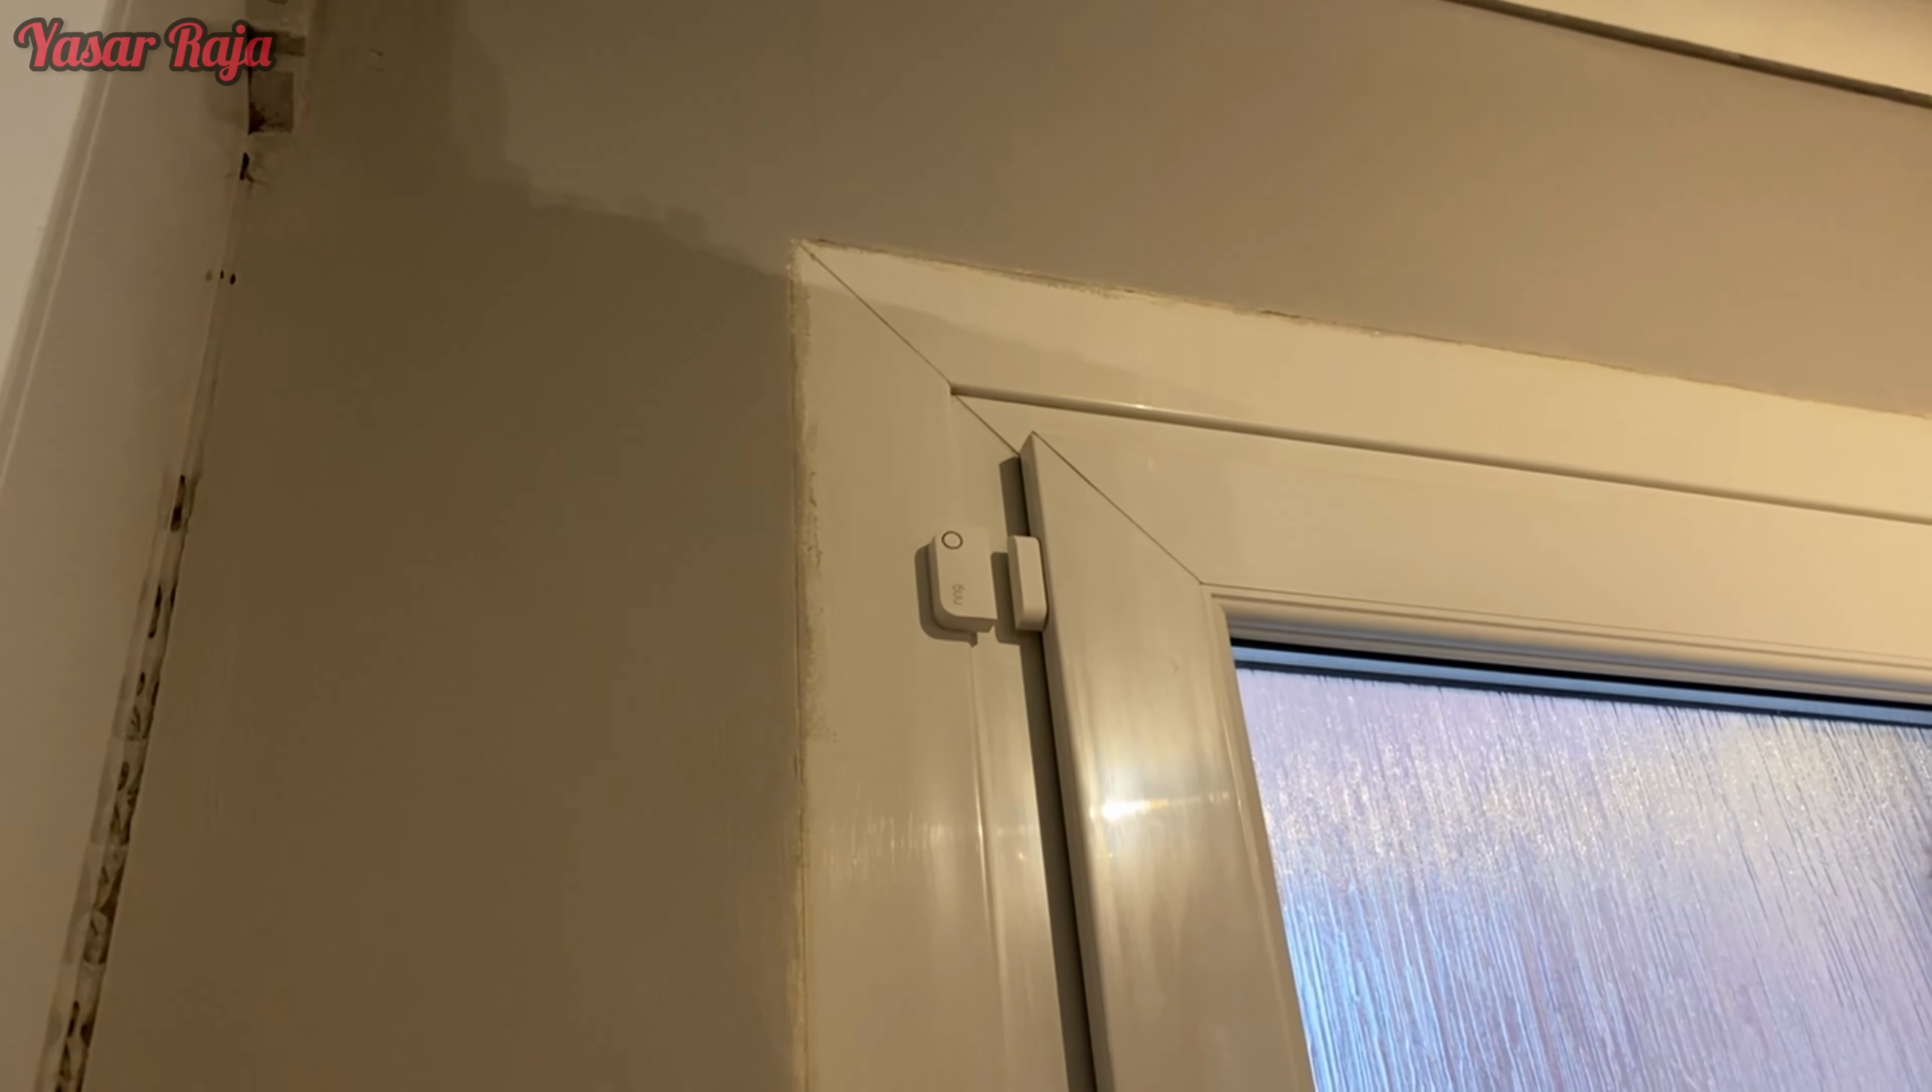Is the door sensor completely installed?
Yes.